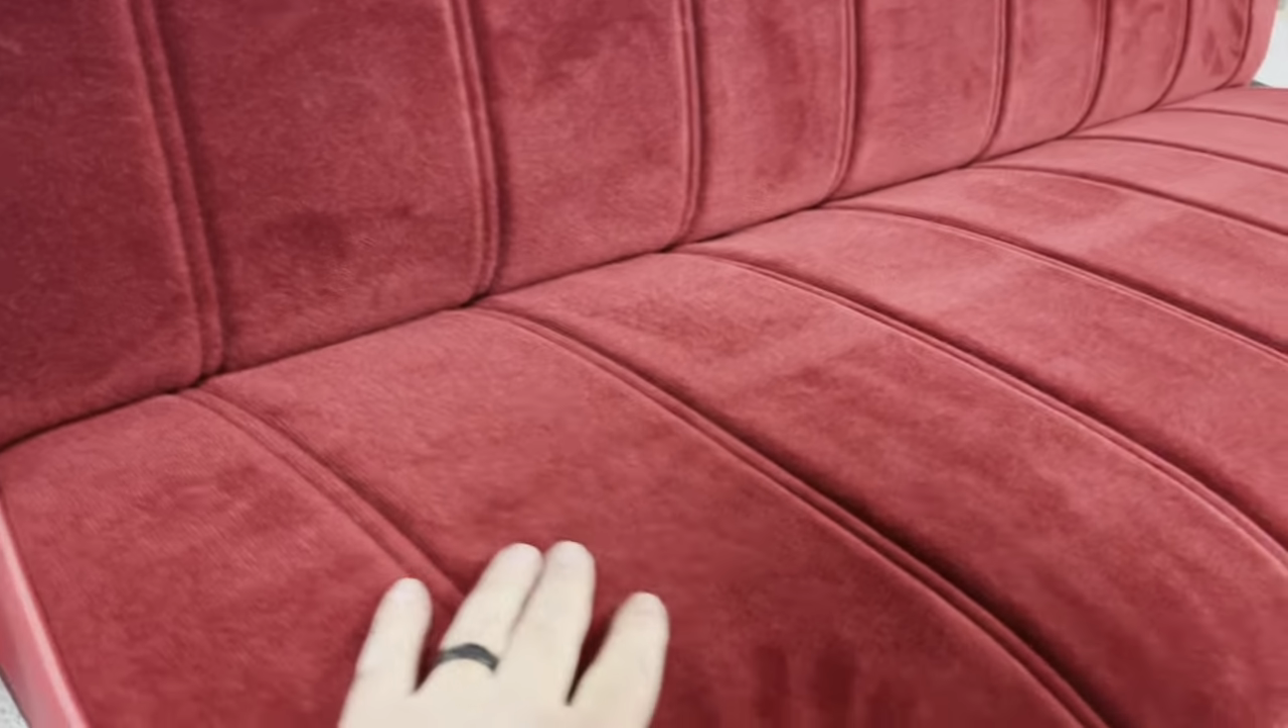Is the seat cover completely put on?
Yes.